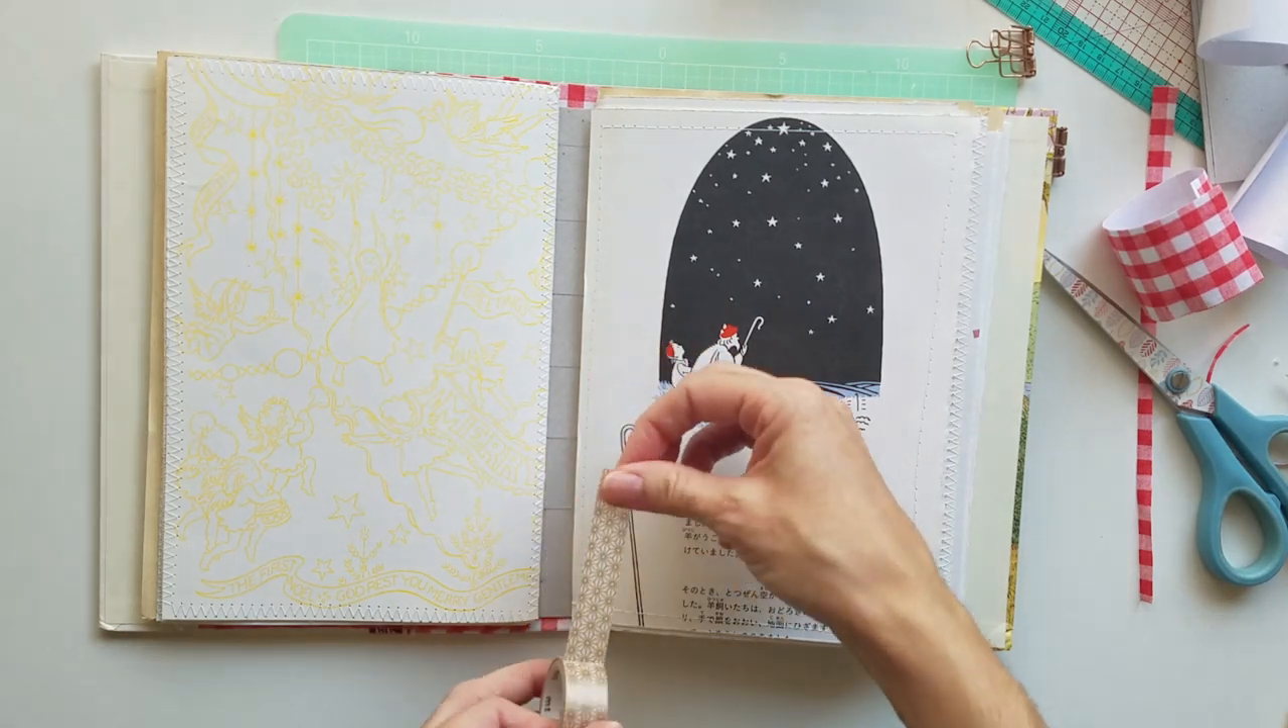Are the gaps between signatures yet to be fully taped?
Yes.